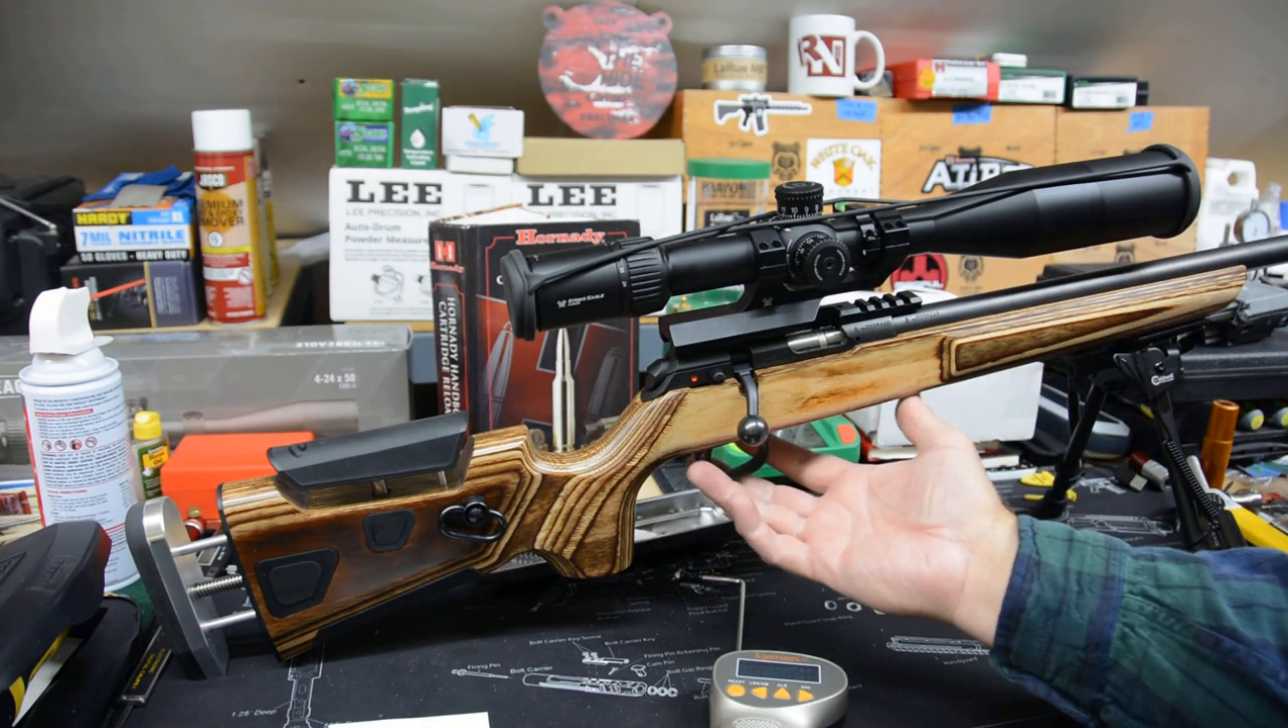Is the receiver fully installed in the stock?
Yes.